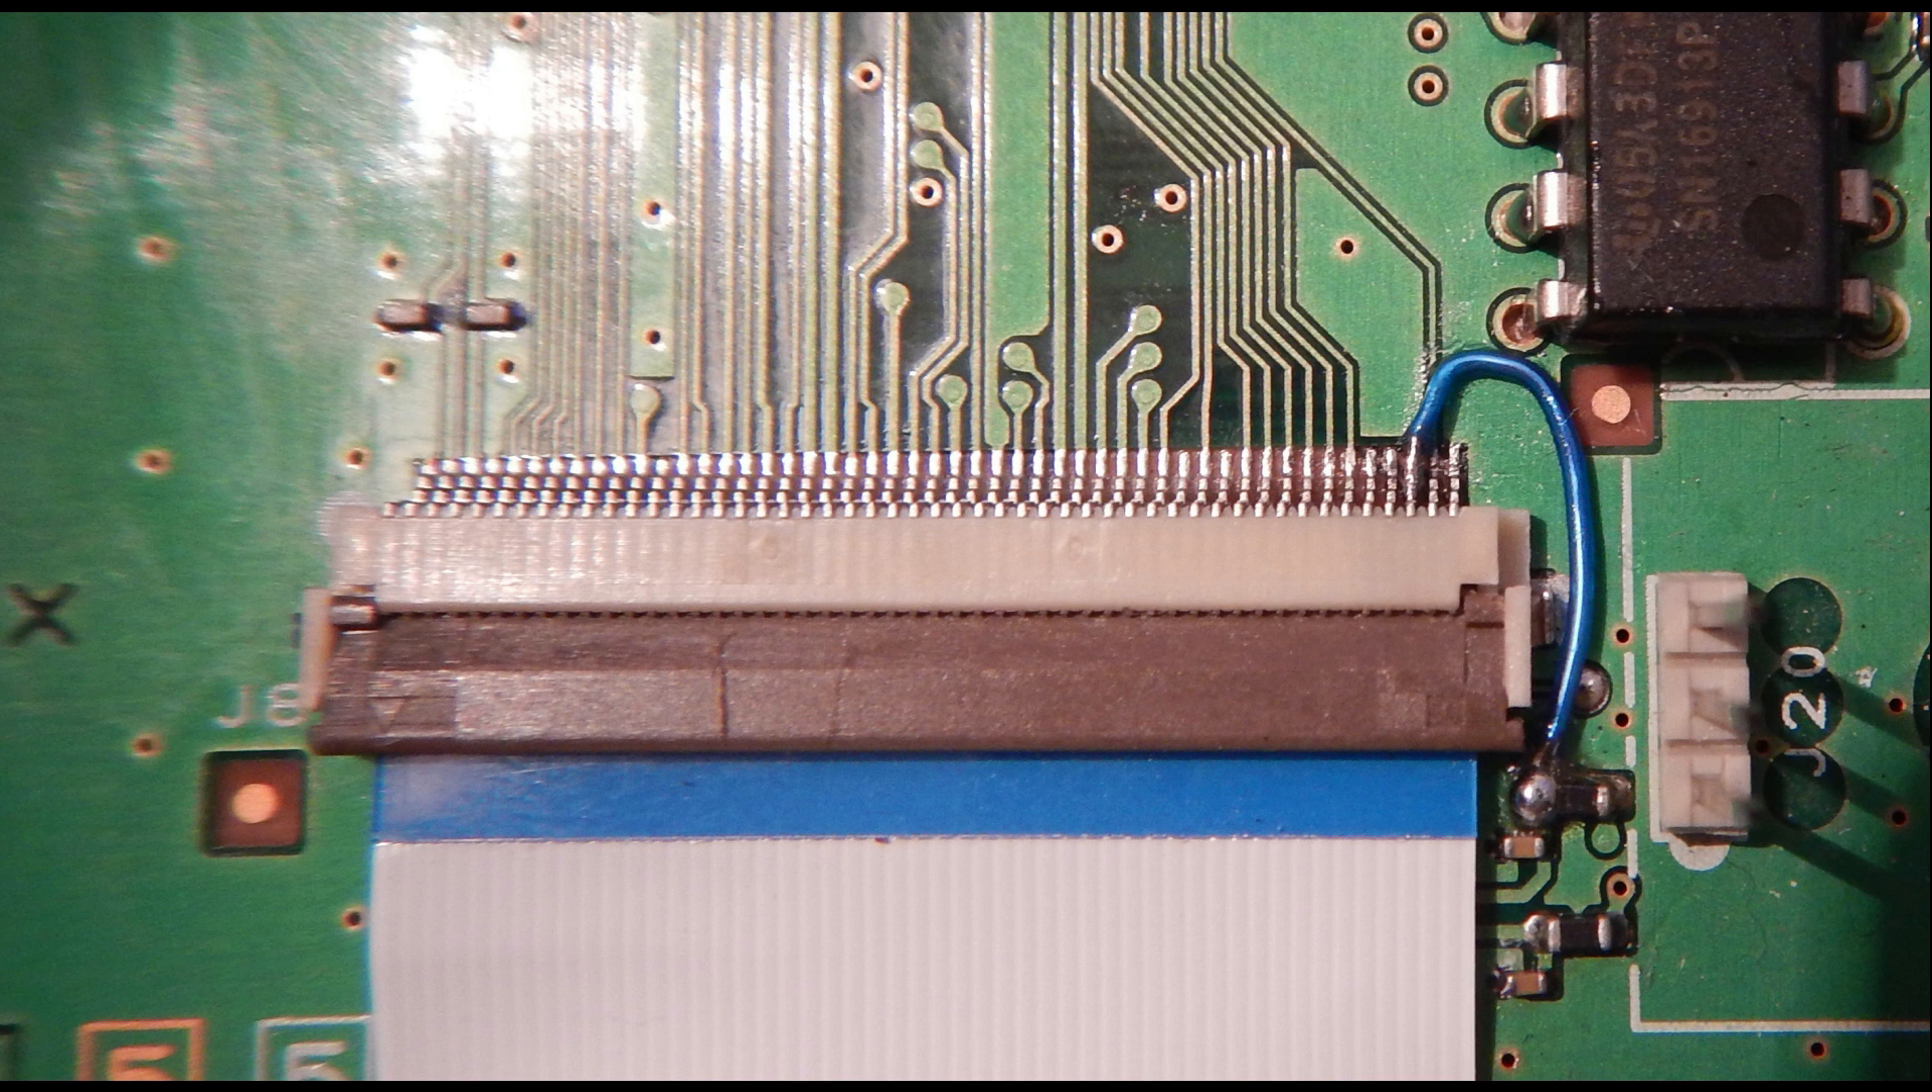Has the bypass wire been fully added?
Yes.